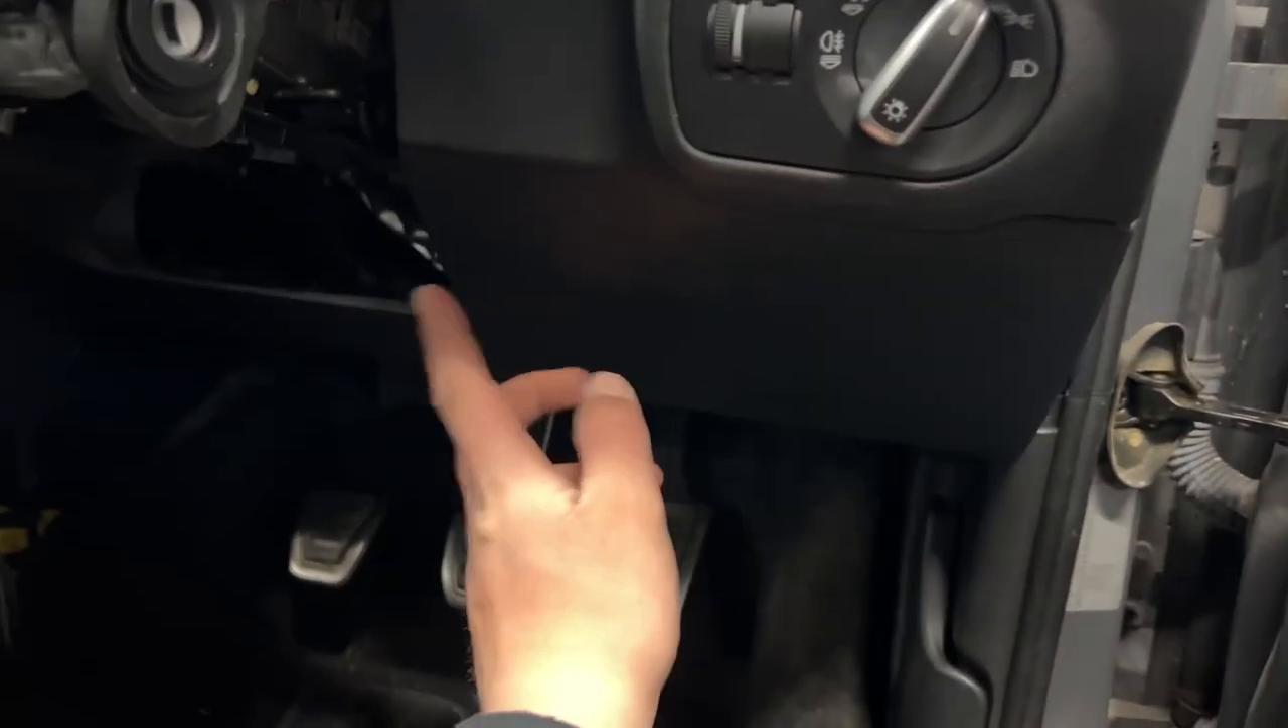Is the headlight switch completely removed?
No.